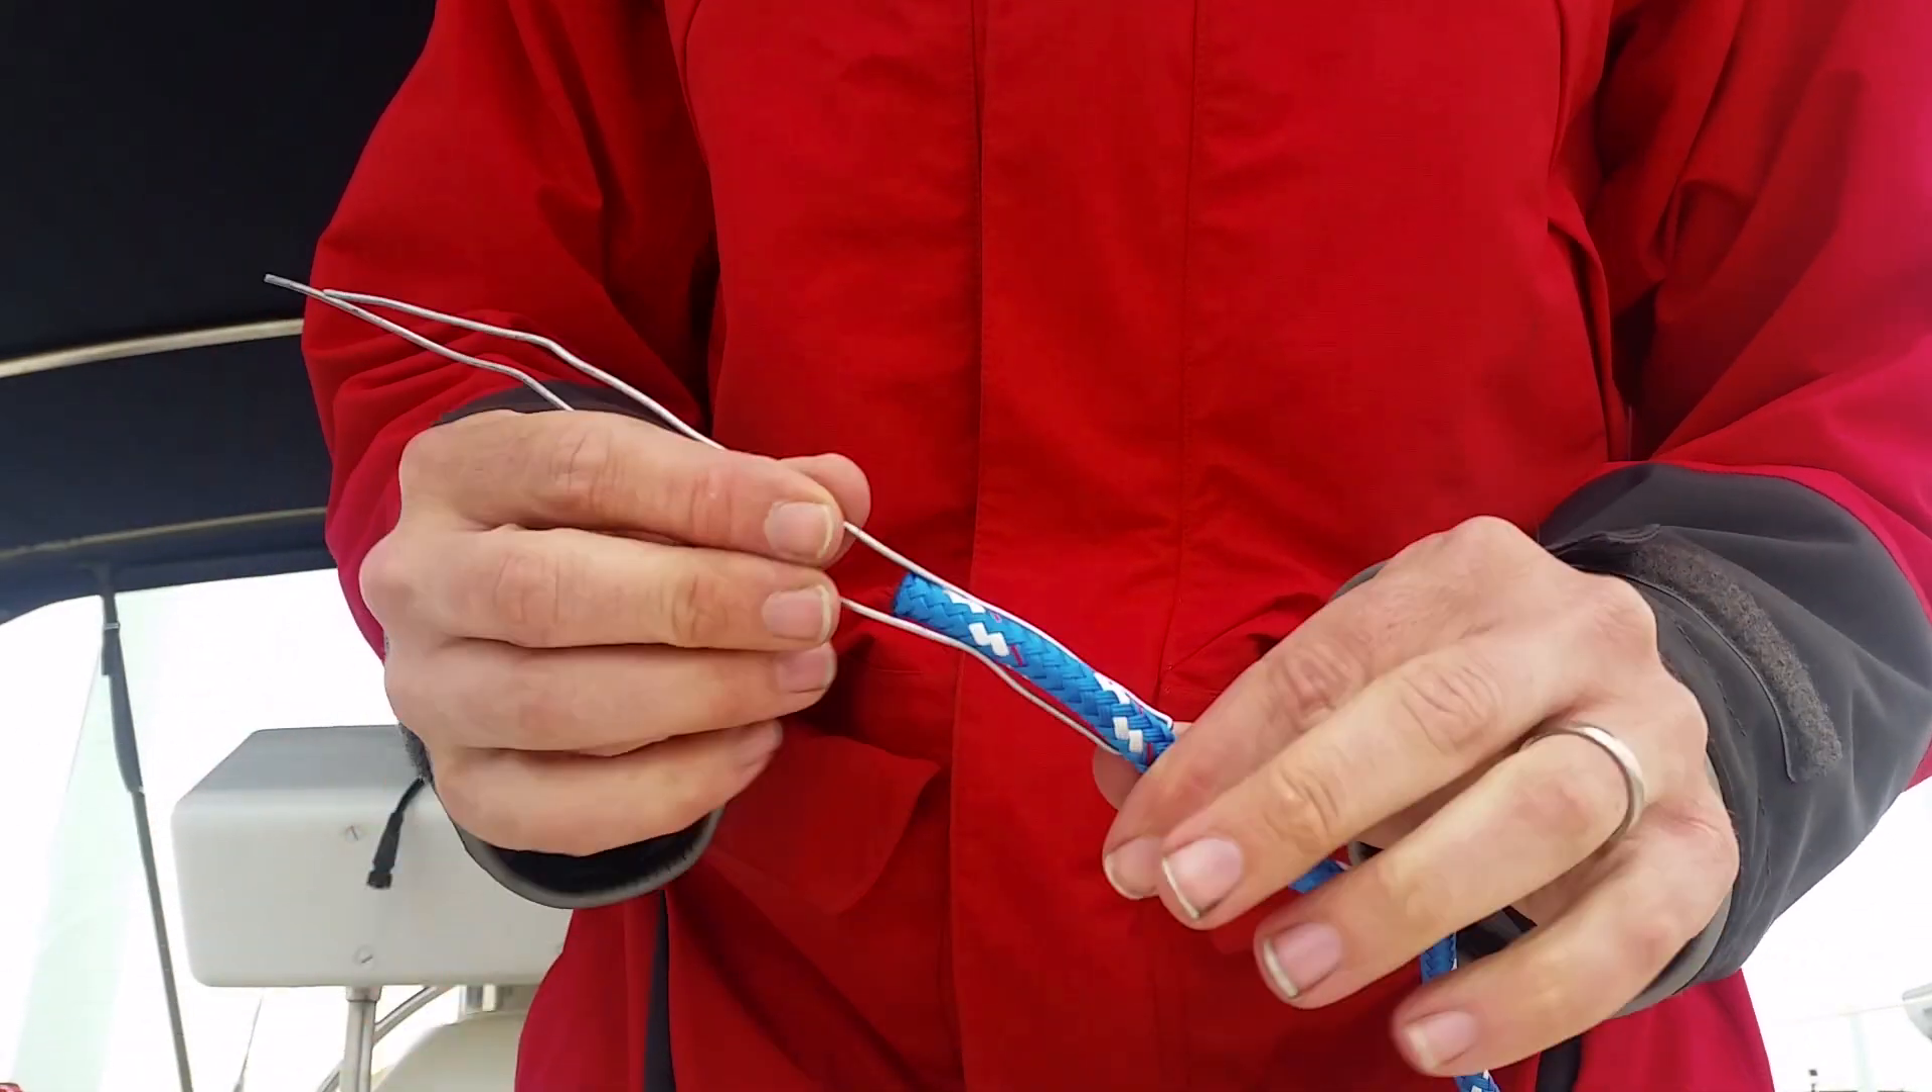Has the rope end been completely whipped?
No.